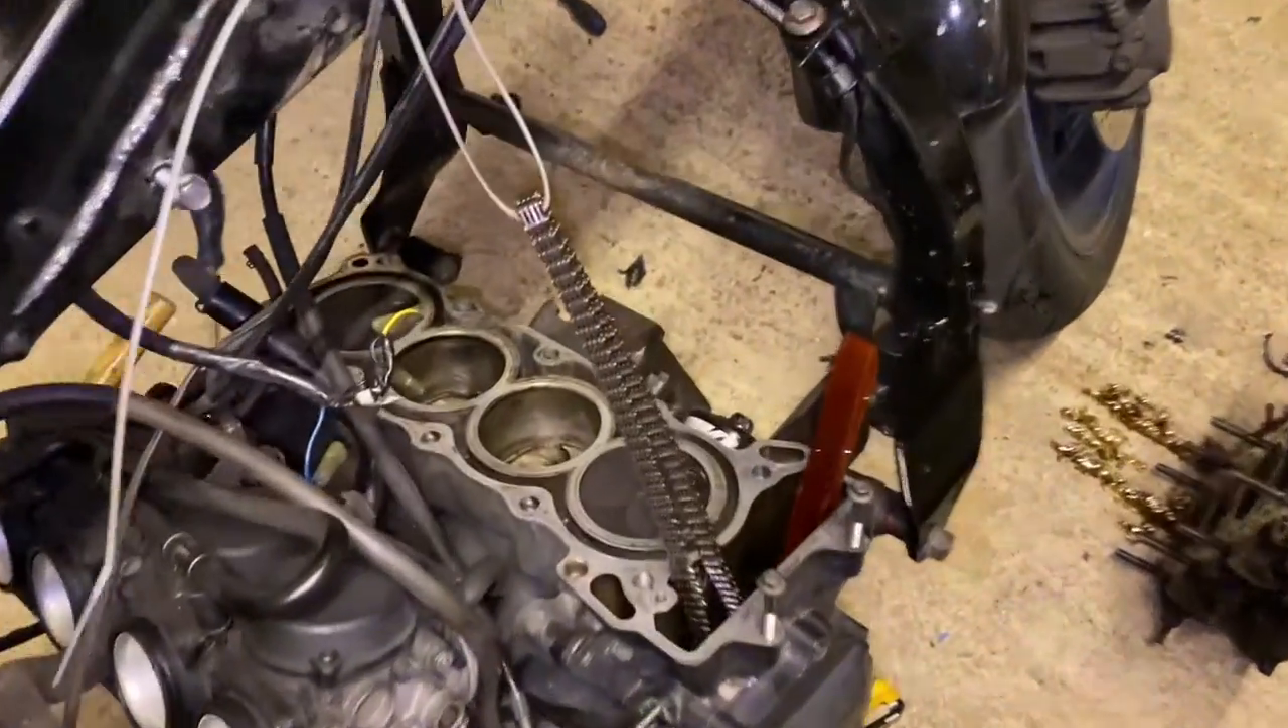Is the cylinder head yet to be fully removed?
No.